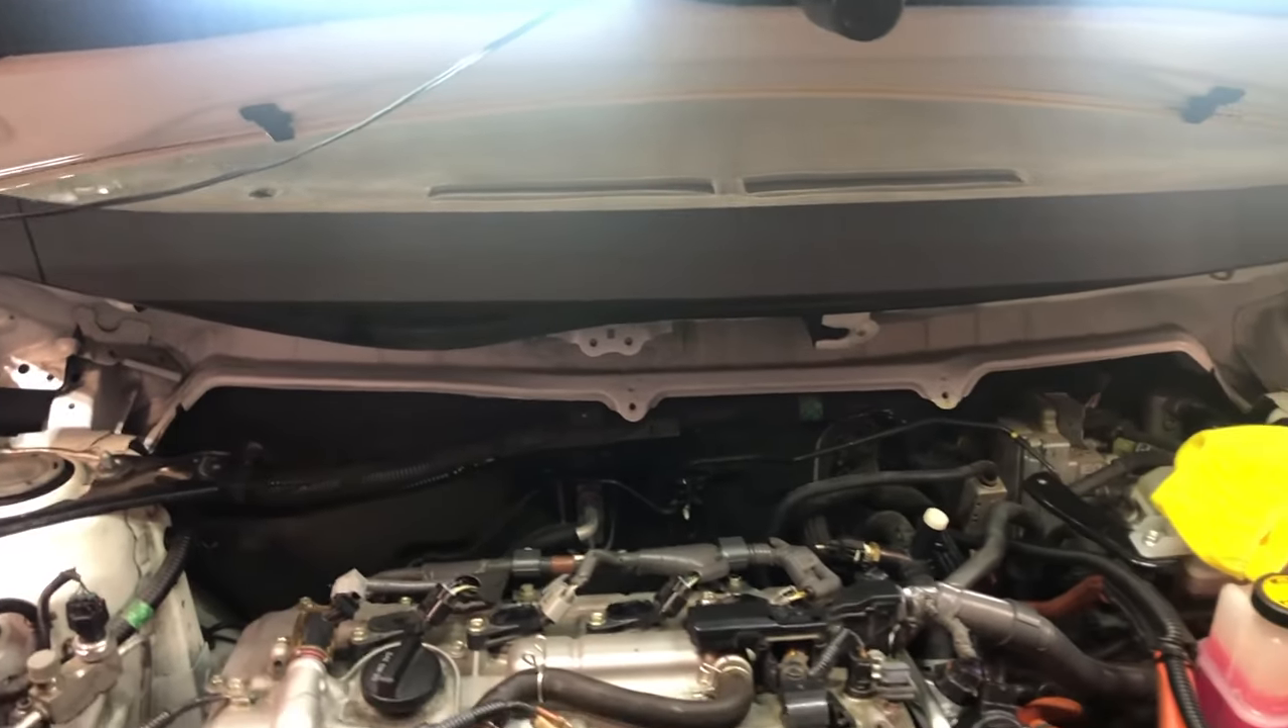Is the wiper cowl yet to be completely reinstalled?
Yes.